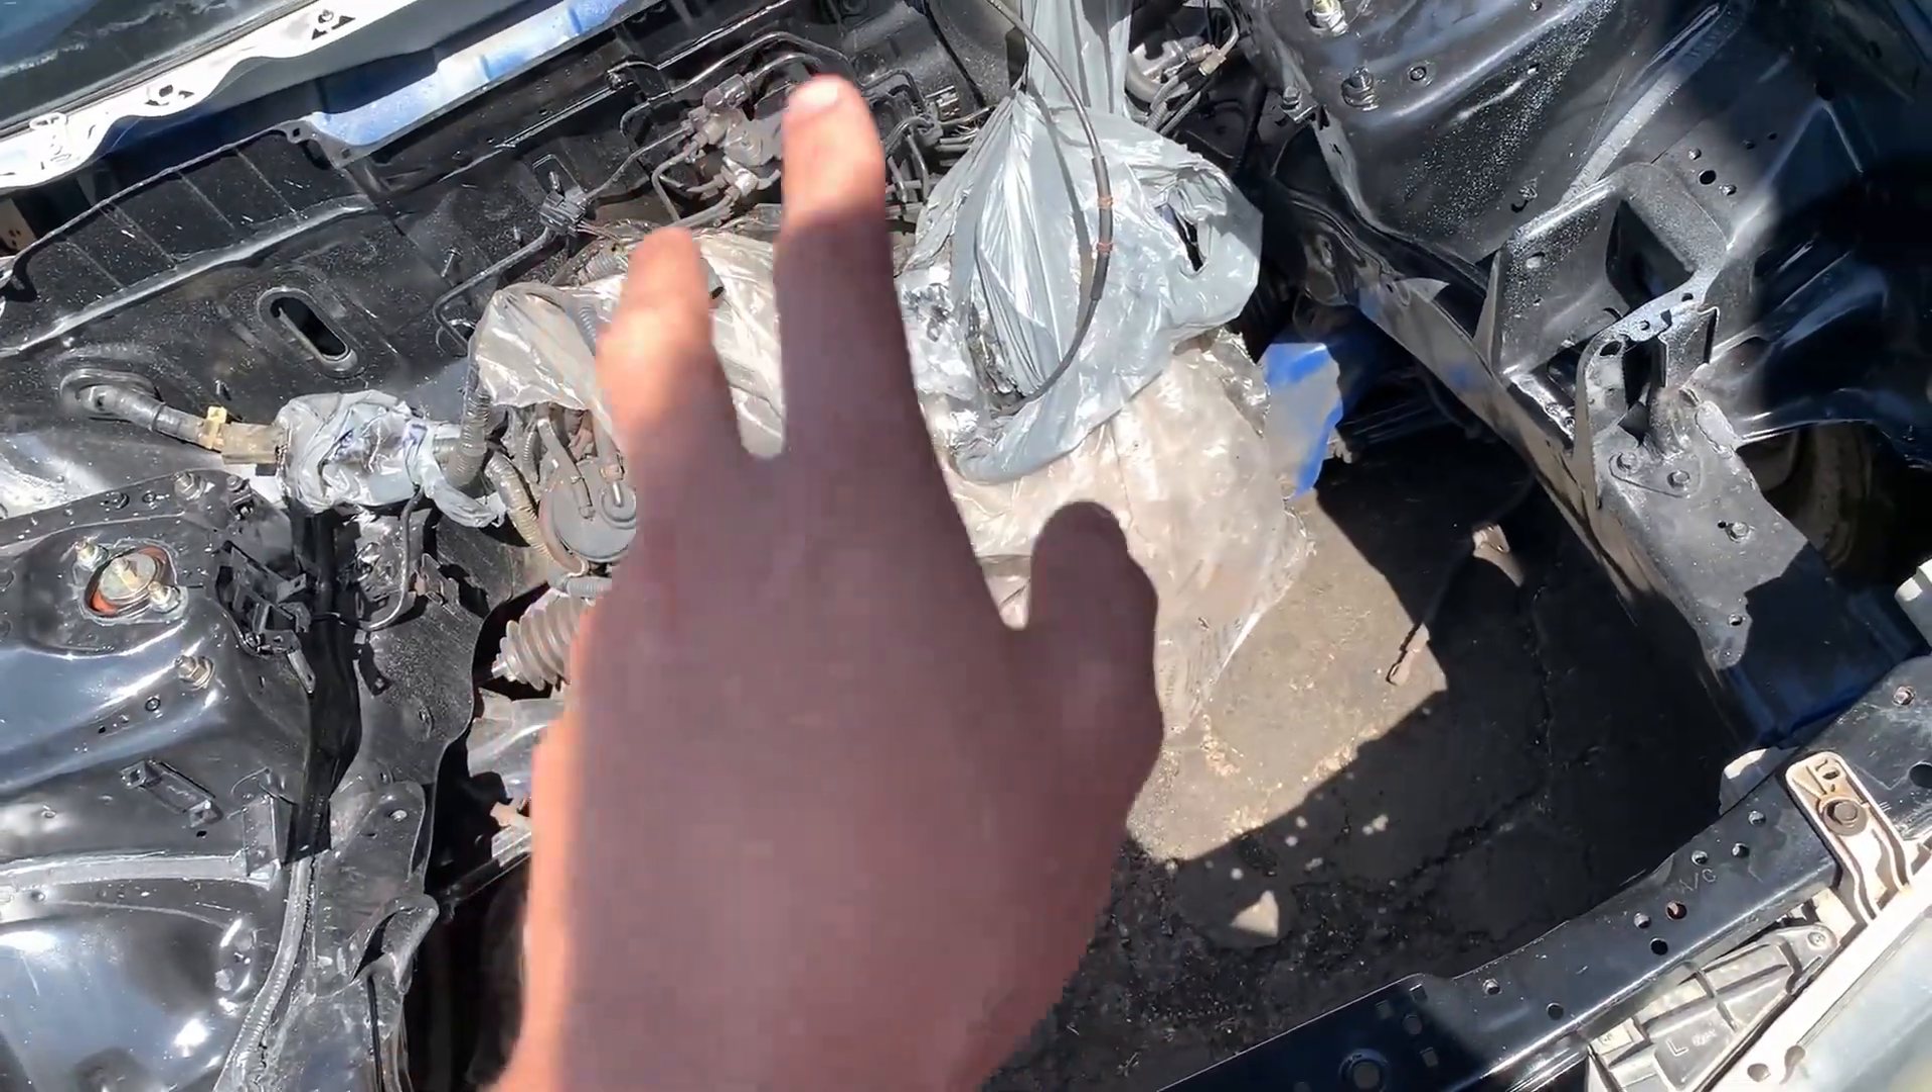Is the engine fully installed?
No.